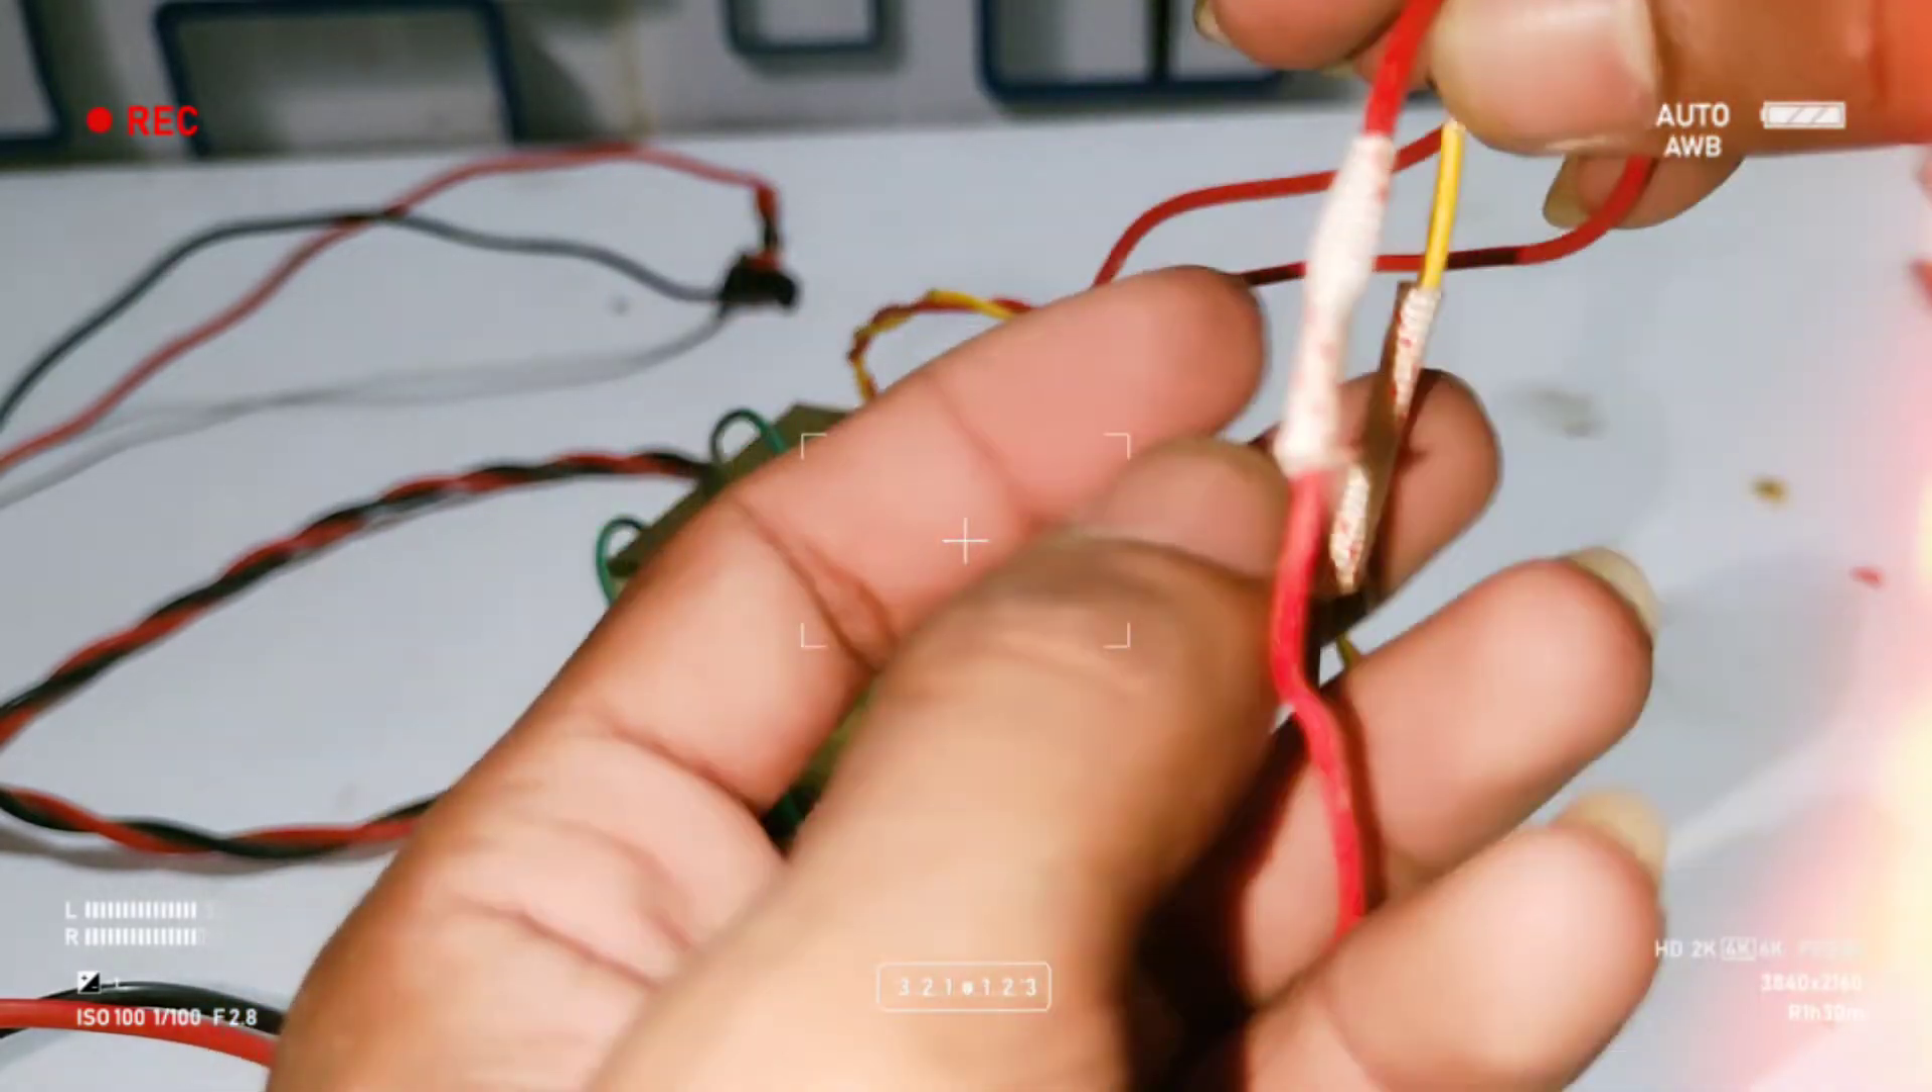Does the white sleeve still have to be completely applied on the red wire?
No.